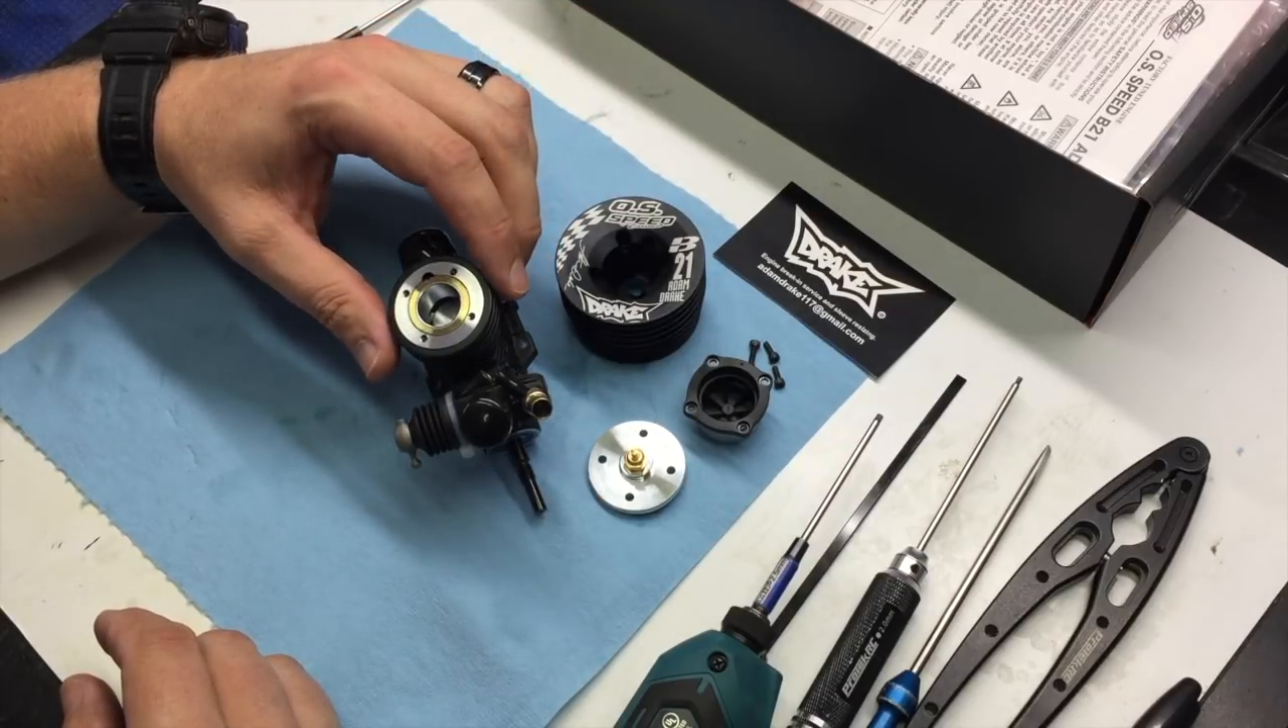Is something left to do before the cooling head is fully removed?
No.